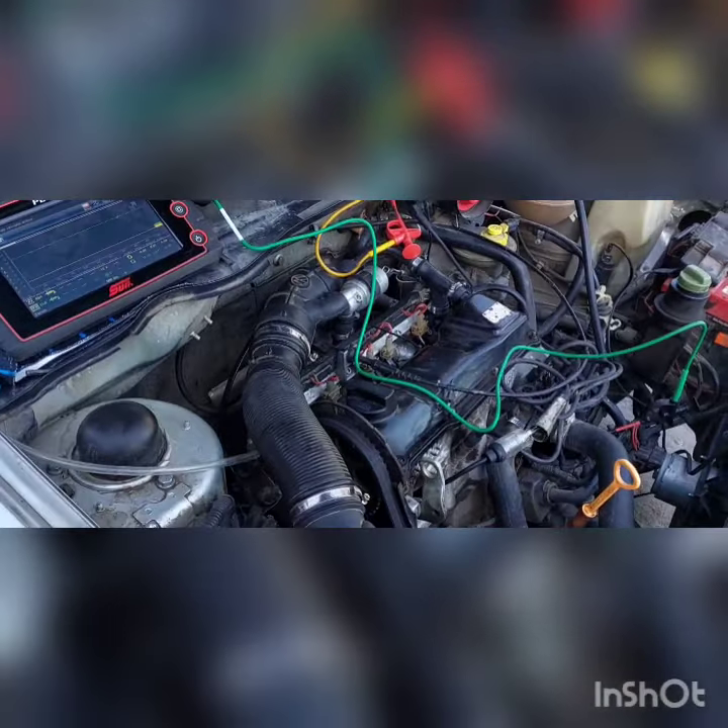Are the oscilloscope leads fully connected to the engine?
Yes.